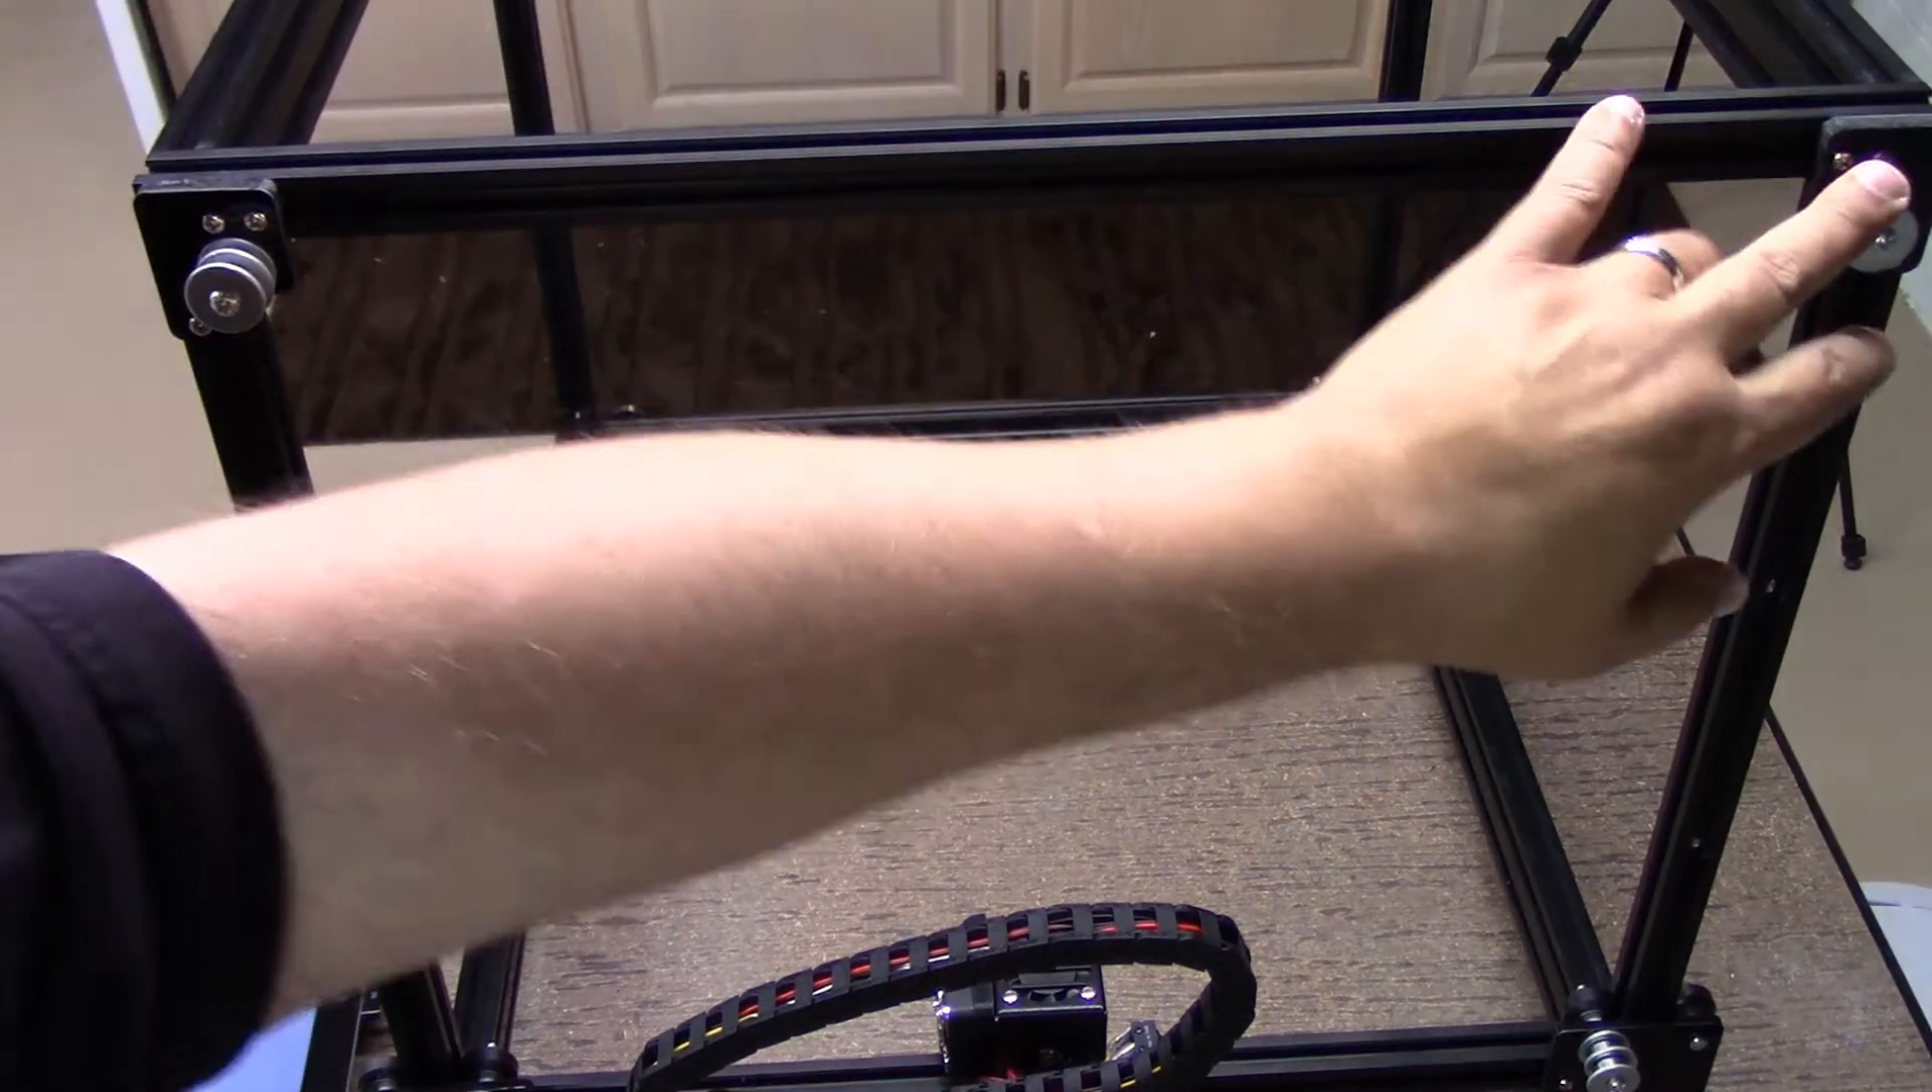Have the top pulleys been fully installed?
Yes.